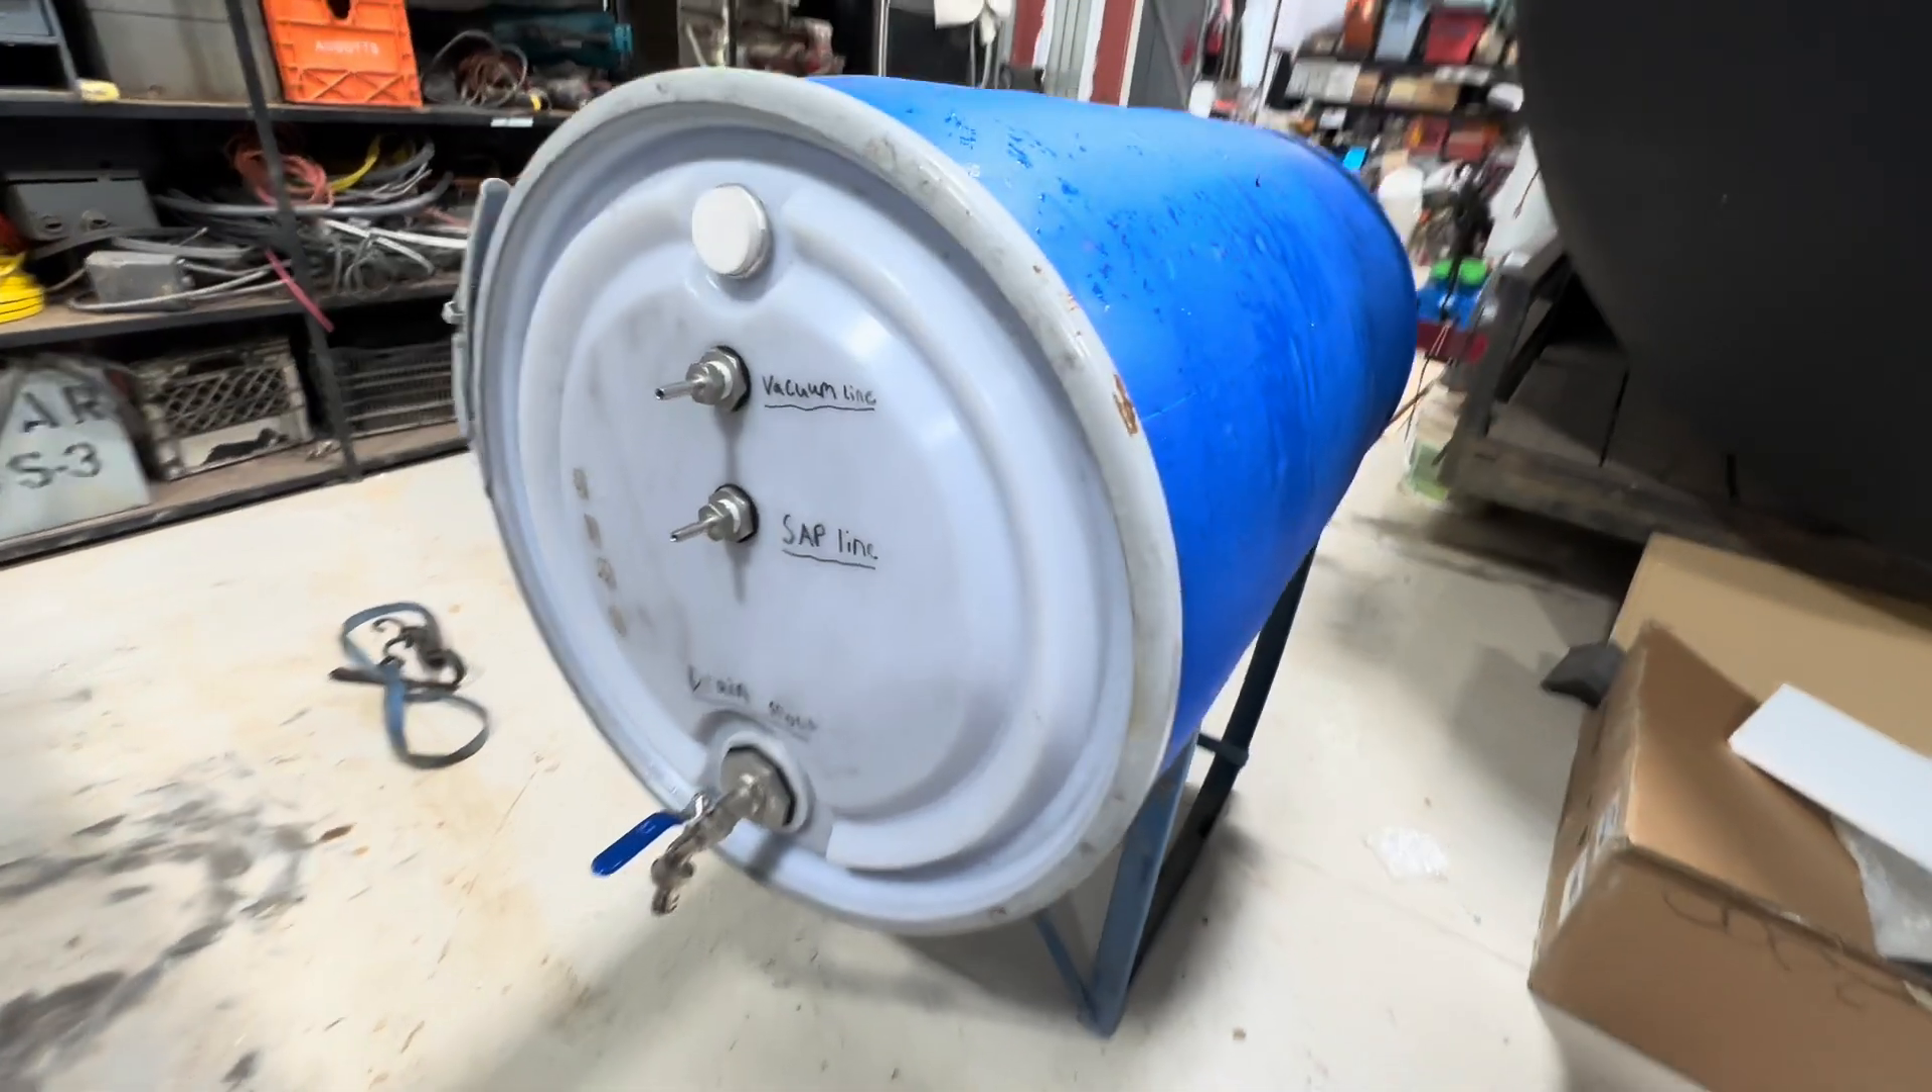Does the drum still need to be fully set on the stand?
No.